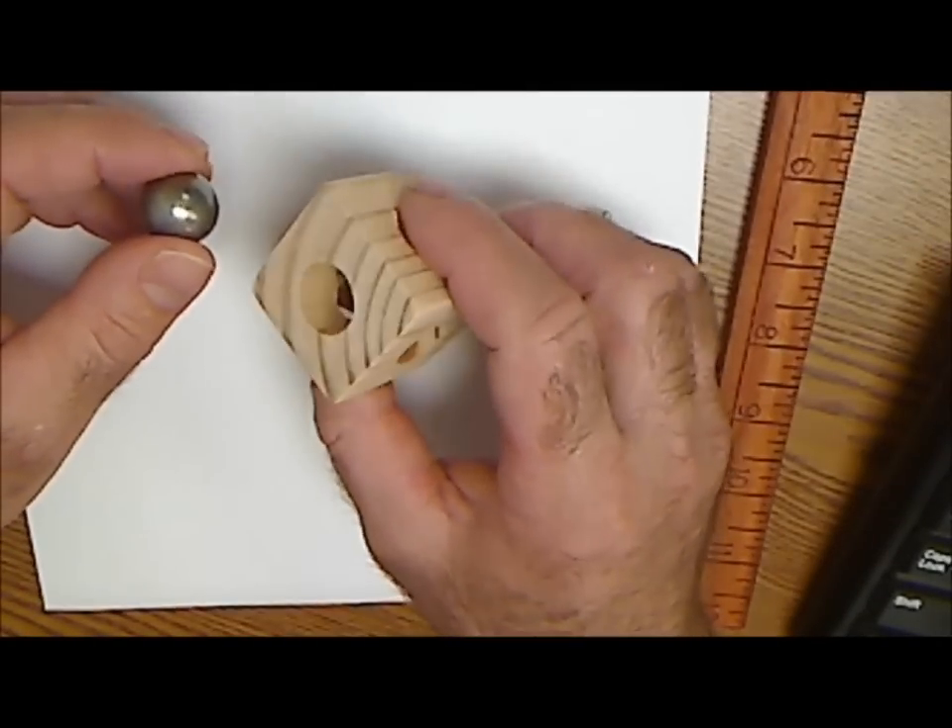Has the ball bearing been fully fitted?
No.